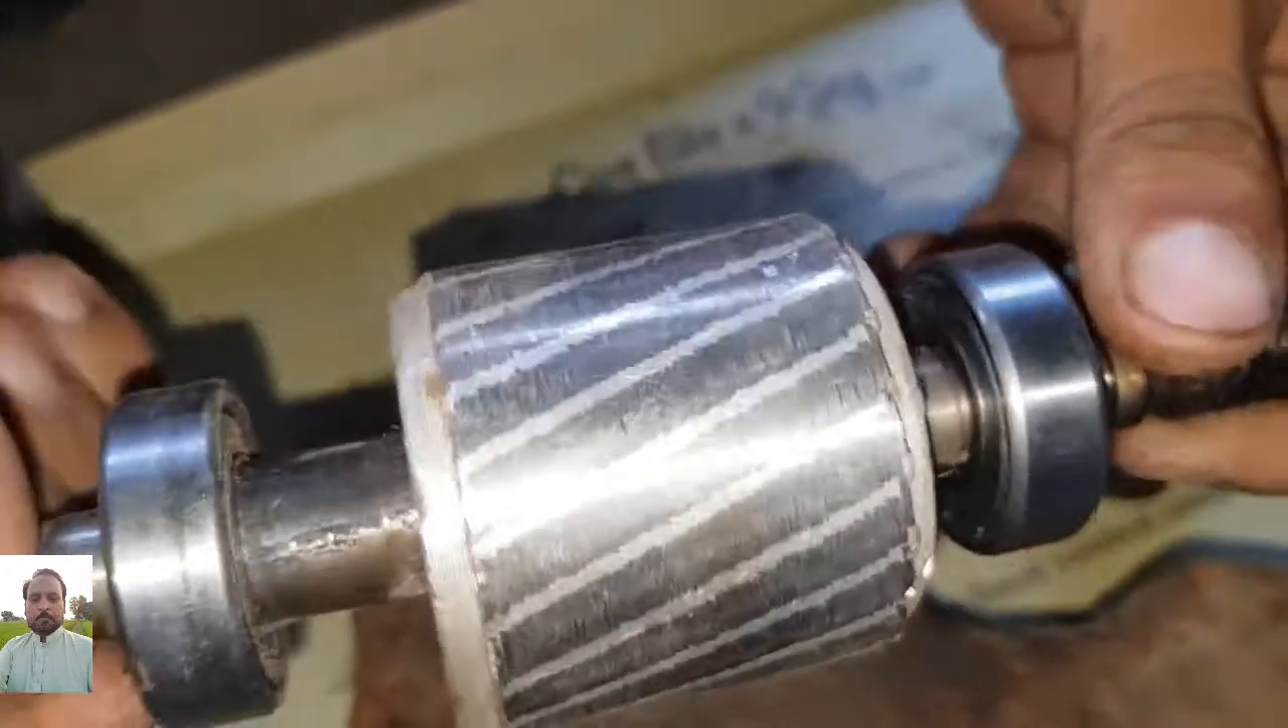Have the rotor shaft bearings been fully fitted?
Yes.